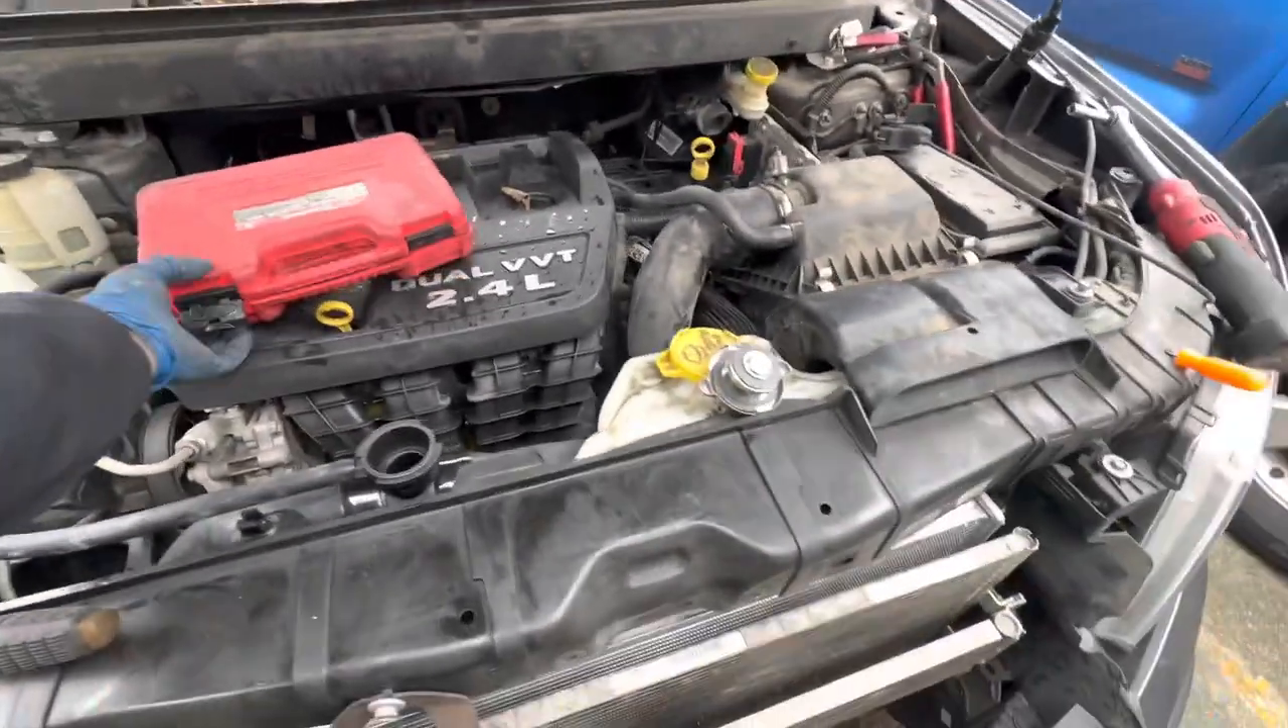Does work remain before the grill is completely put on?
Yes.